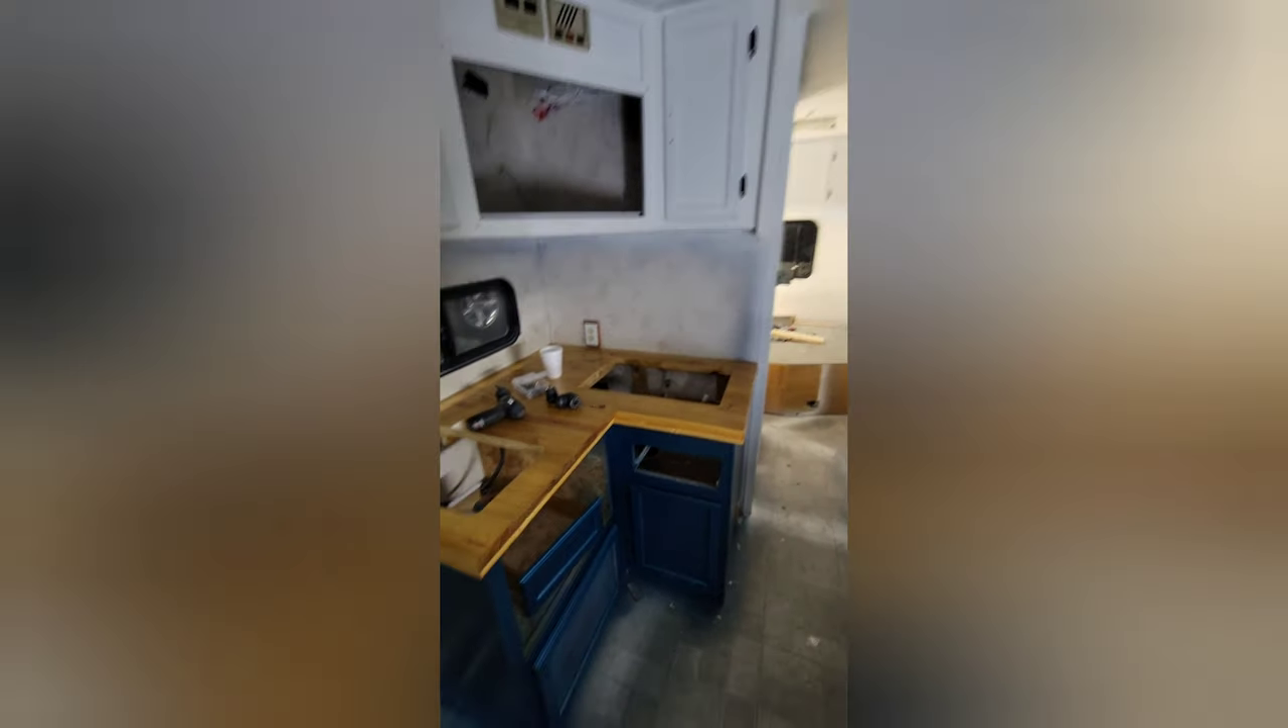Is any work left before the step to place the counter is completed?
No.